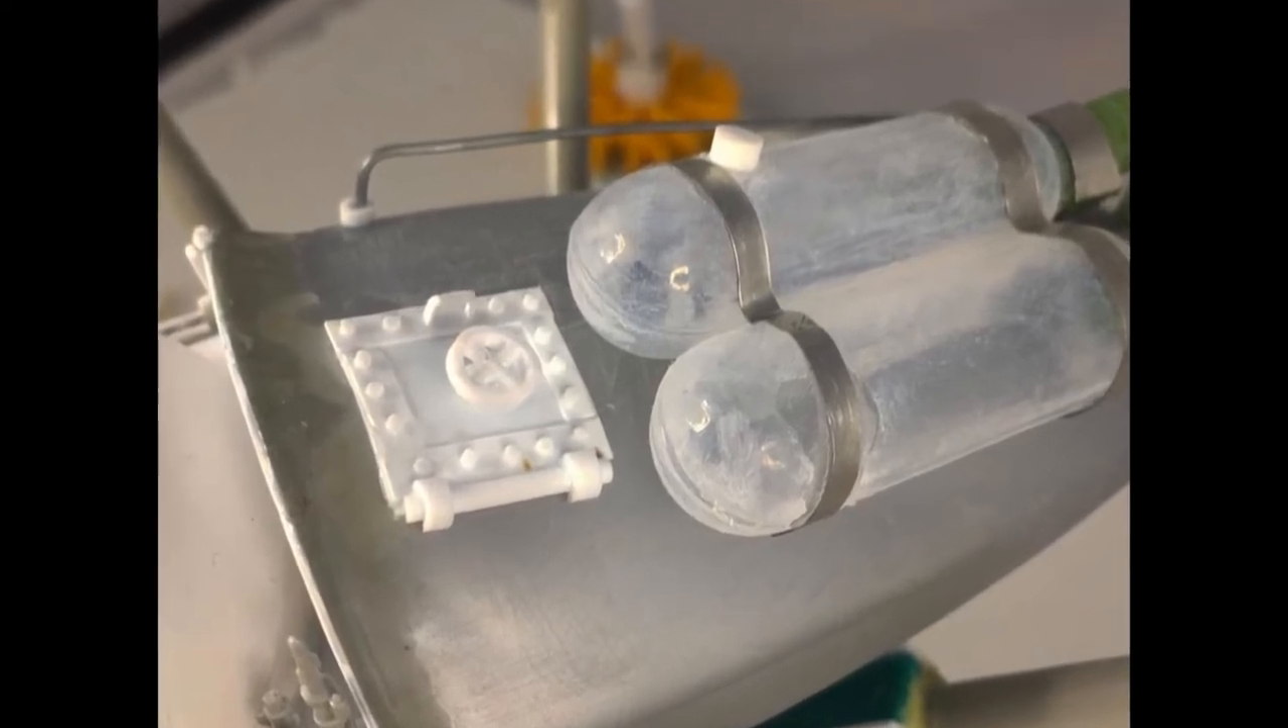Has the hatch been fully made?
Yes.